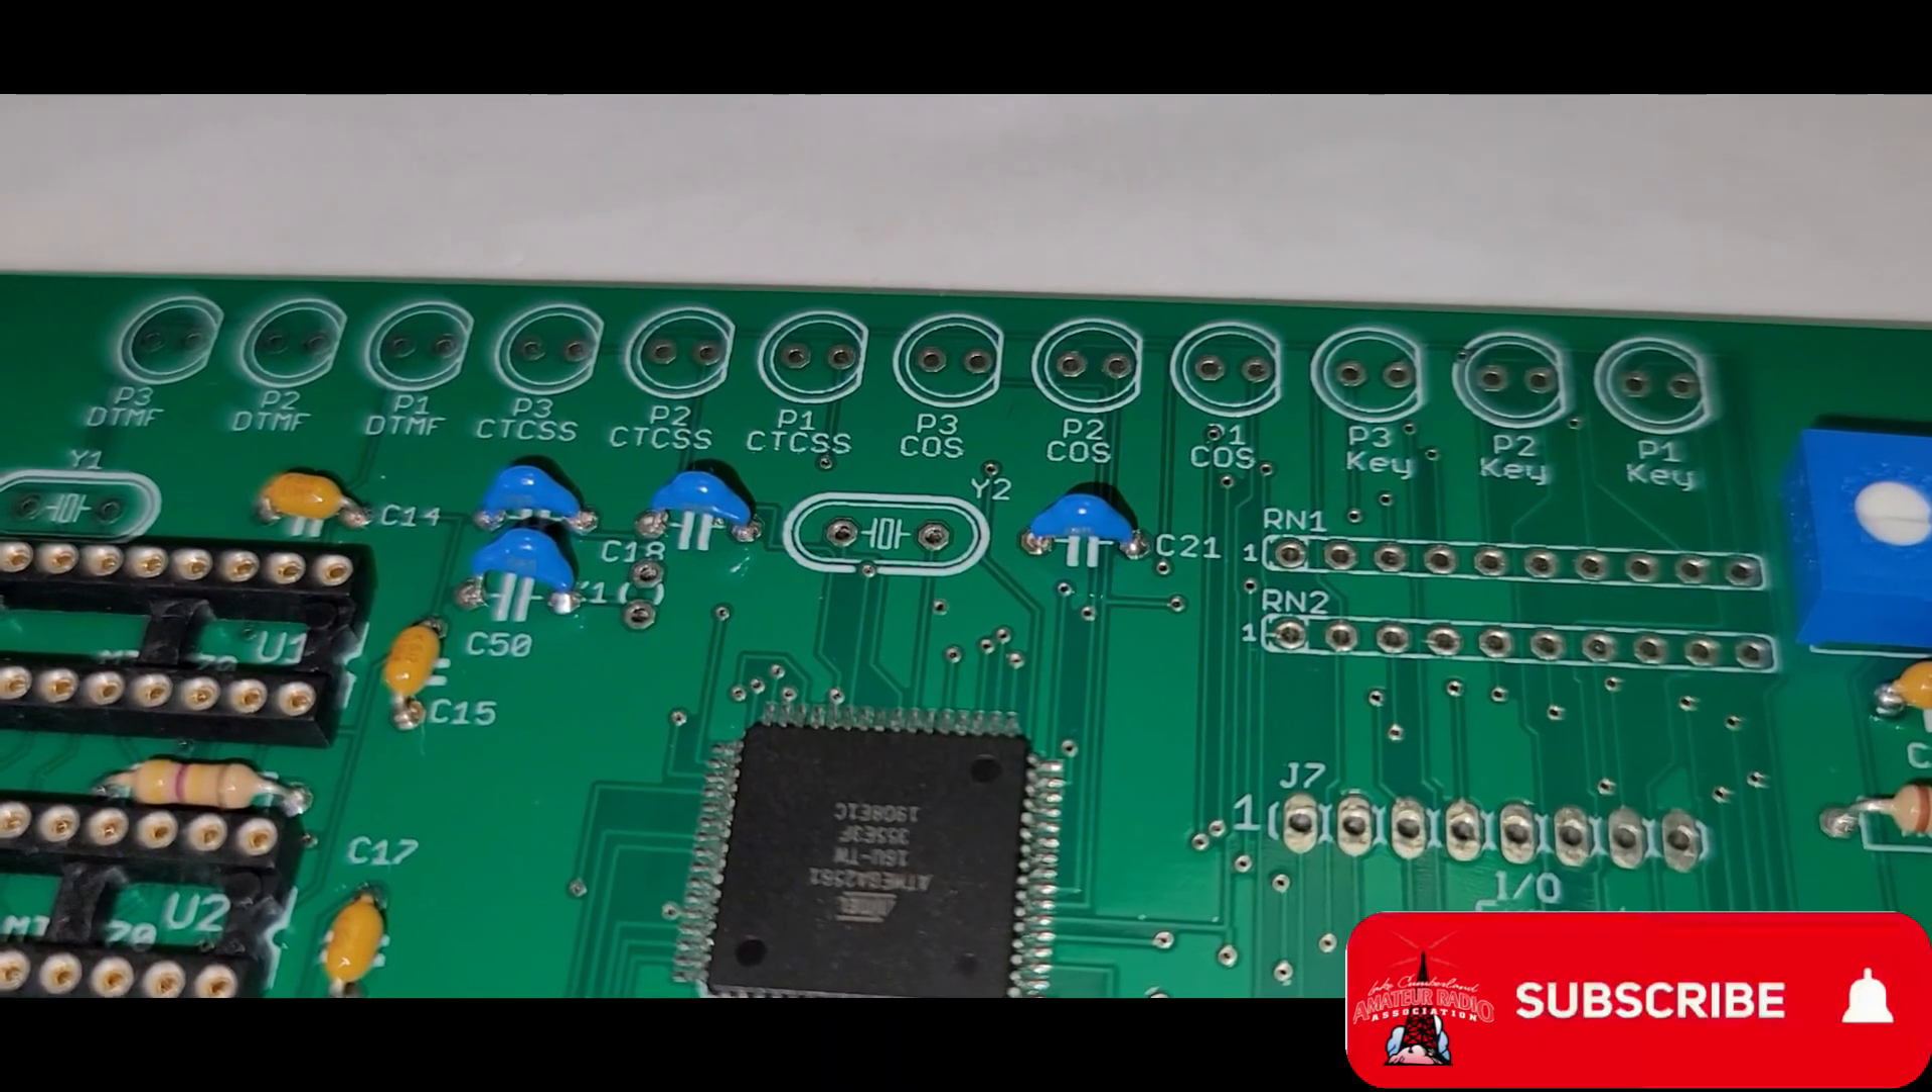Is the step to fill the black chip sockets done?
No.